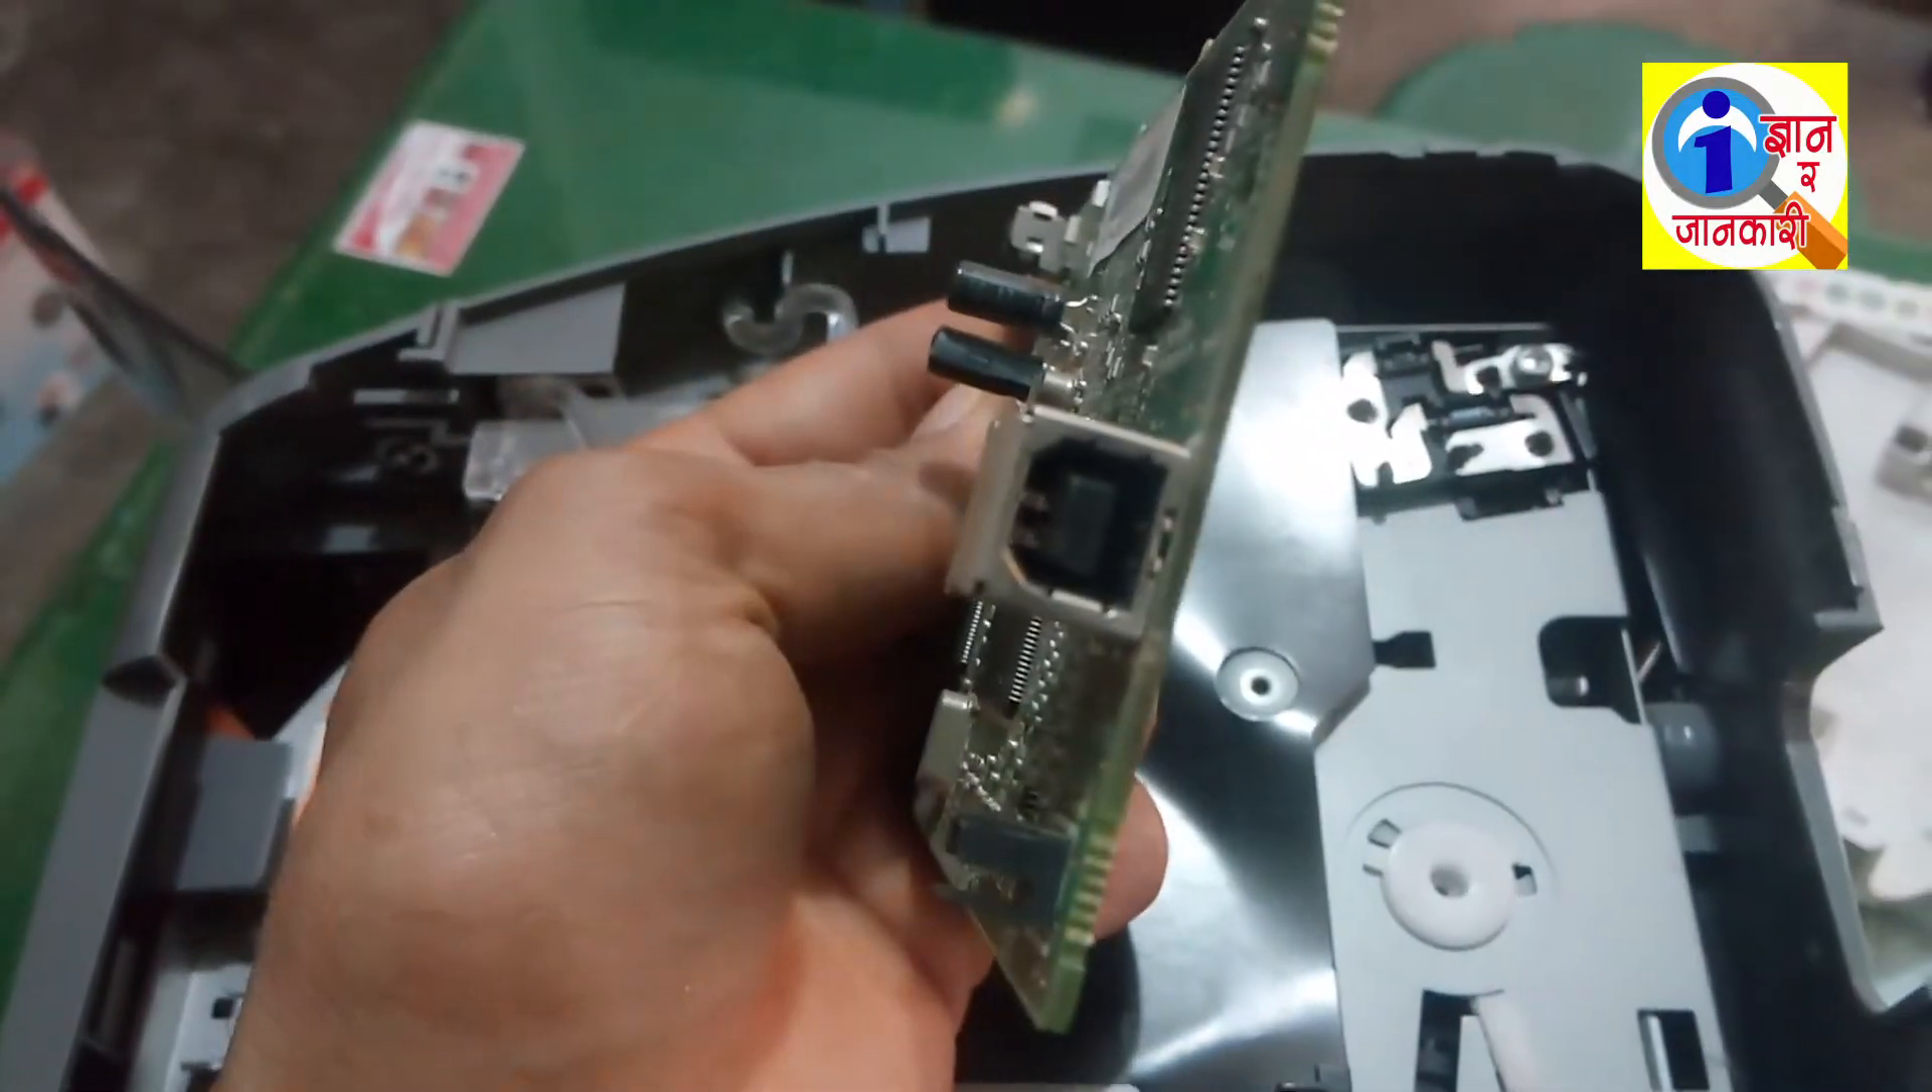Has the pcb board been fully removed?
Yes.